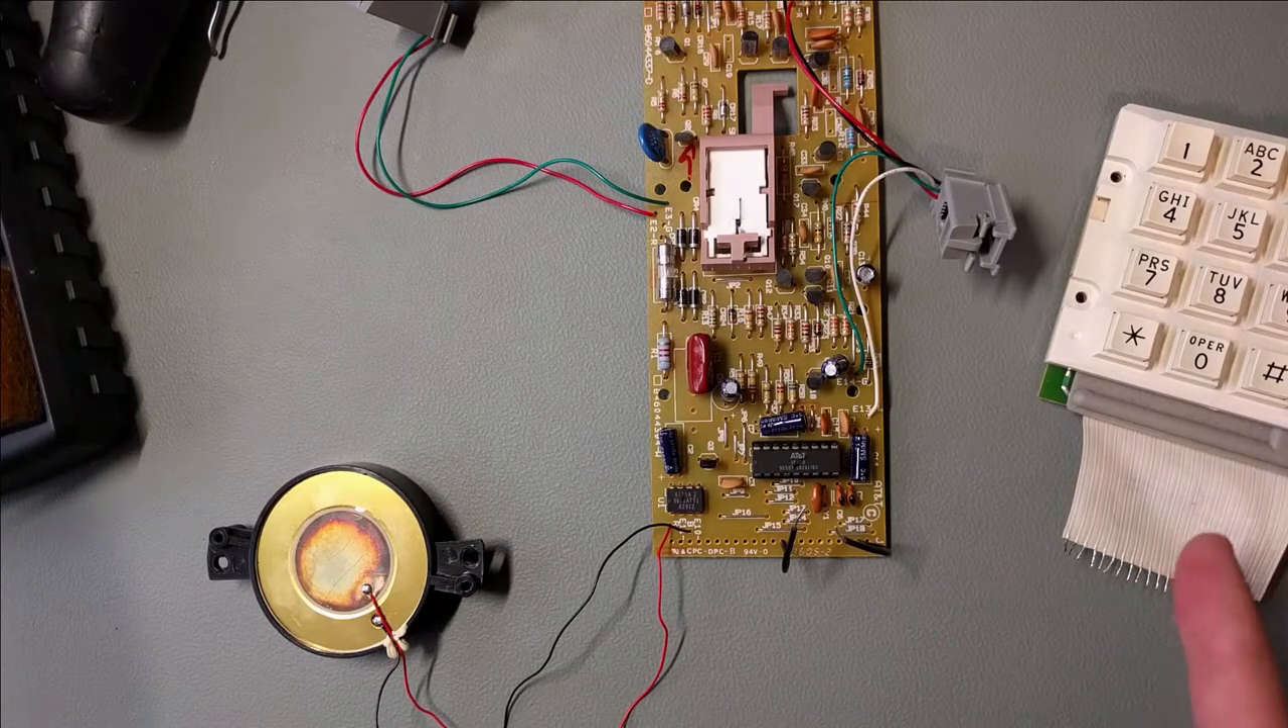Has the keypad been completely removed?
Yes.